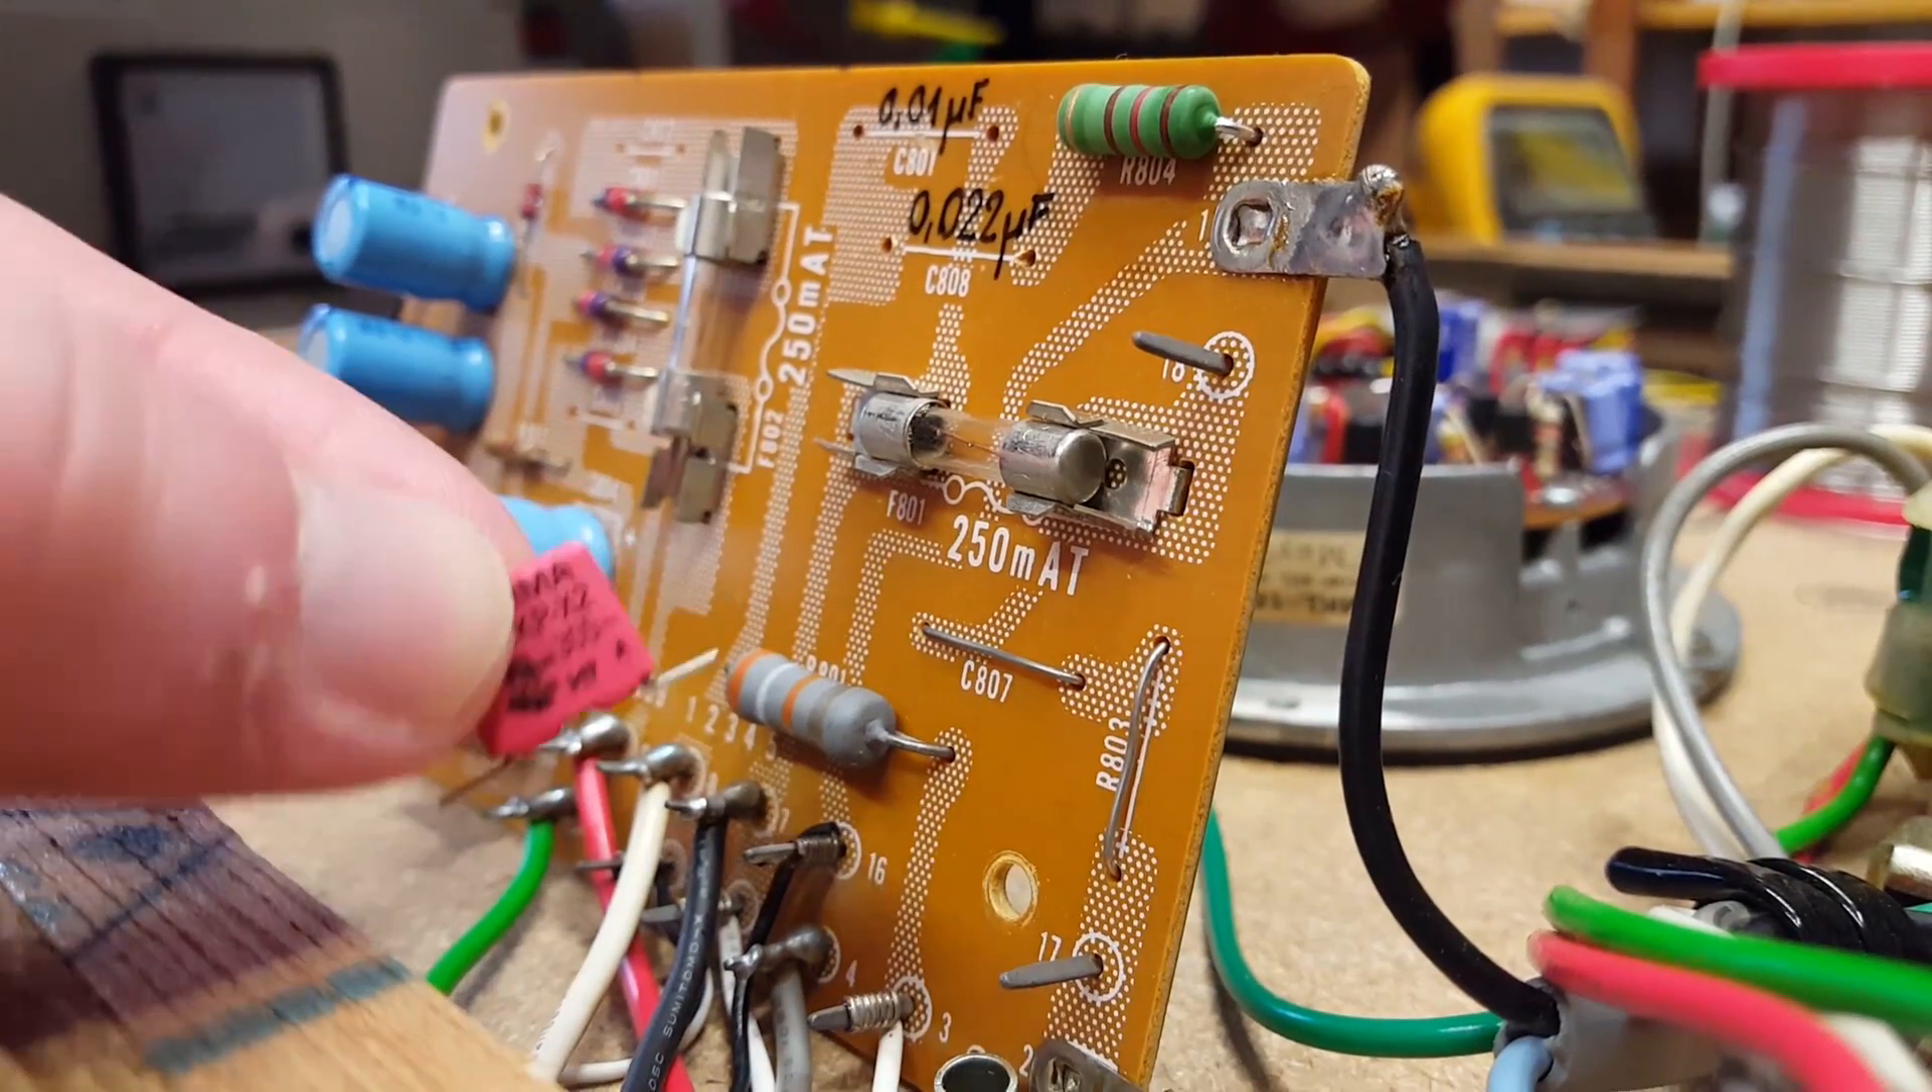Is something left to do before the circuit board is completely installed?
Yes.